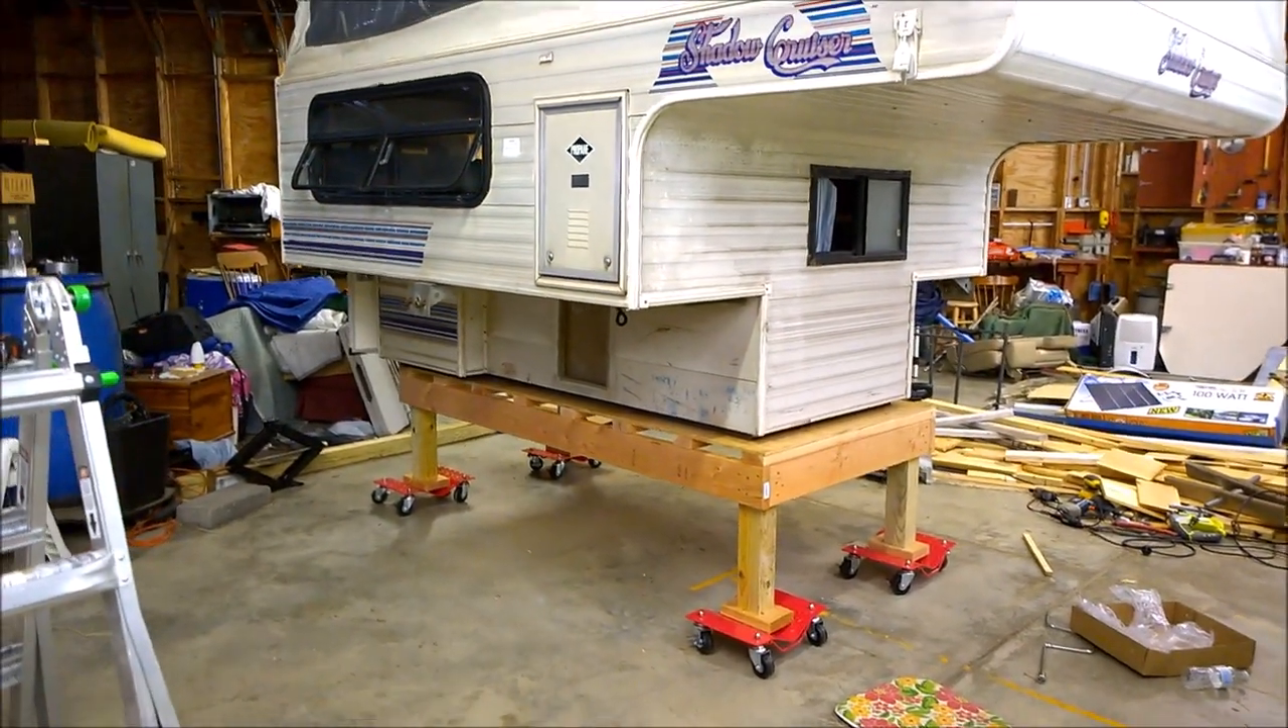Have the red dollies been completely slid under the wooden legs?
Yes.